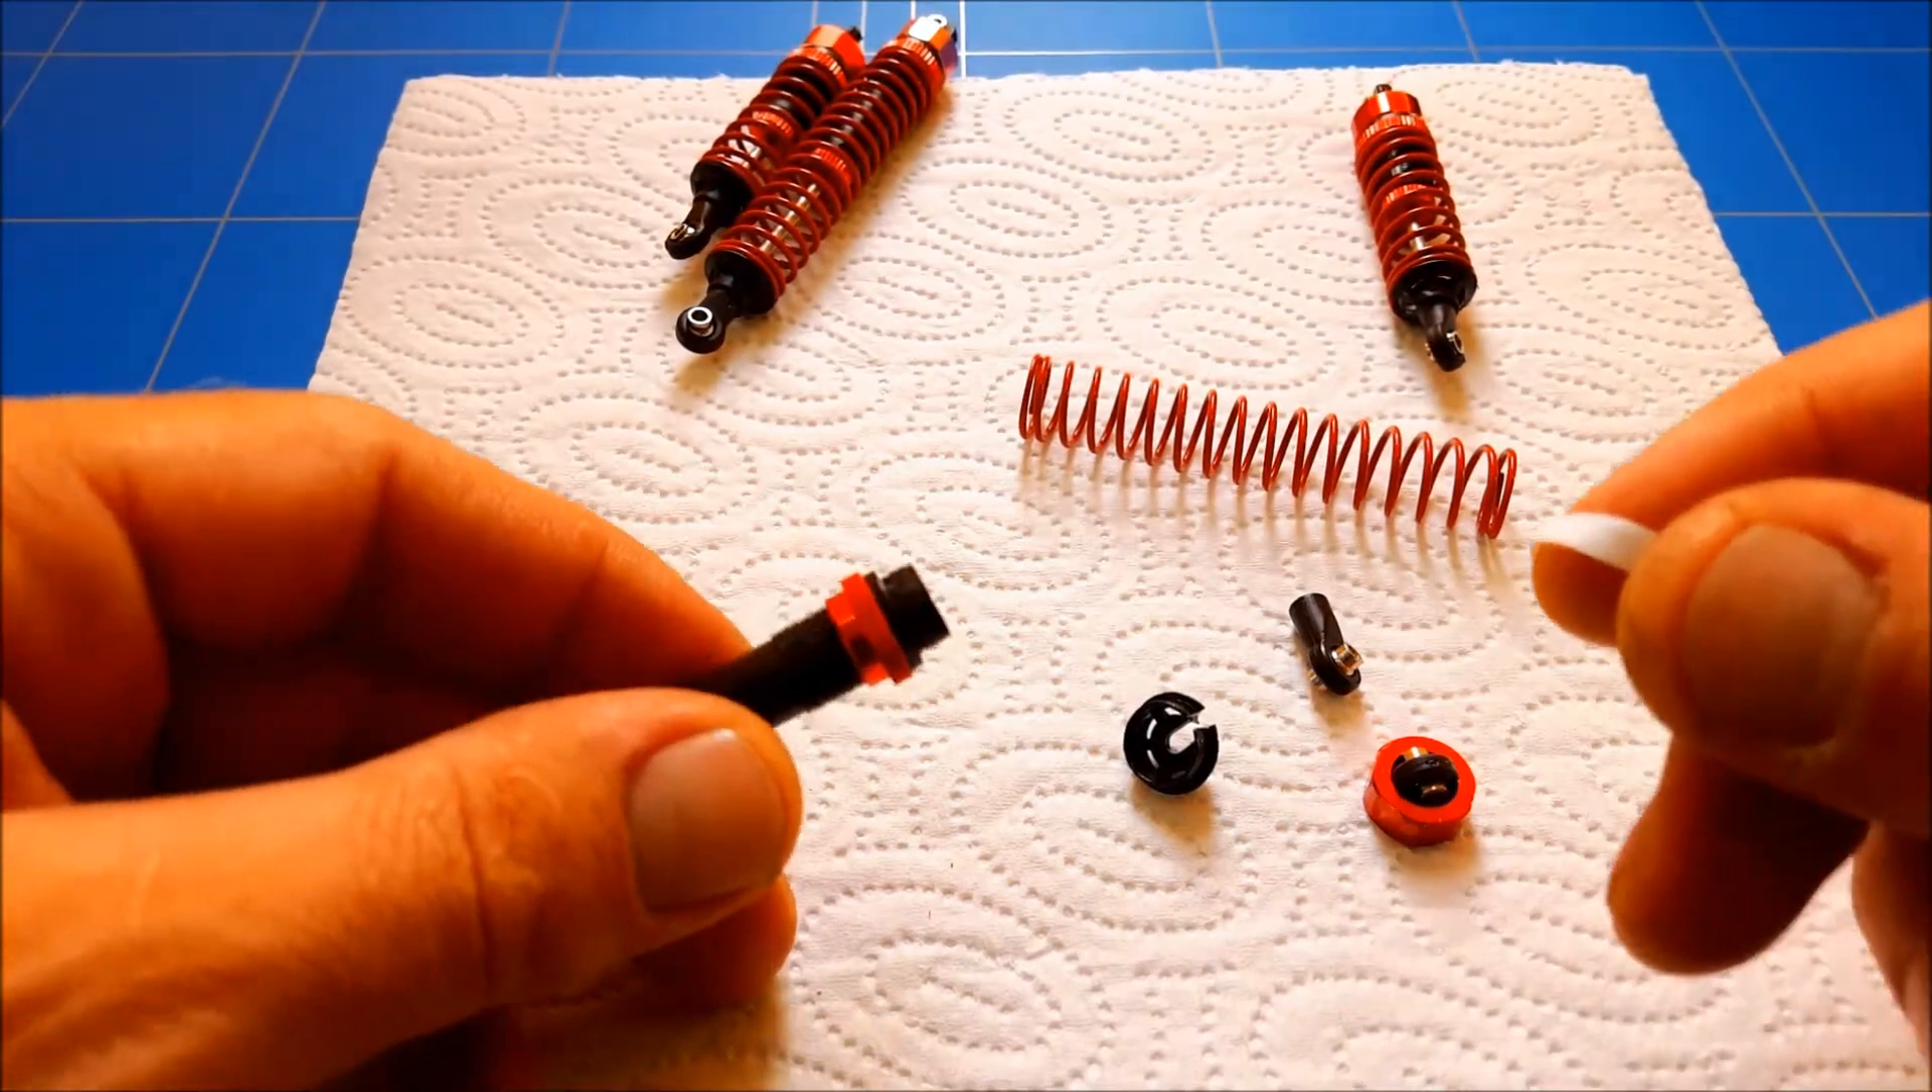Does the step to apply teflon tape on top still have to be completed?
Yes.